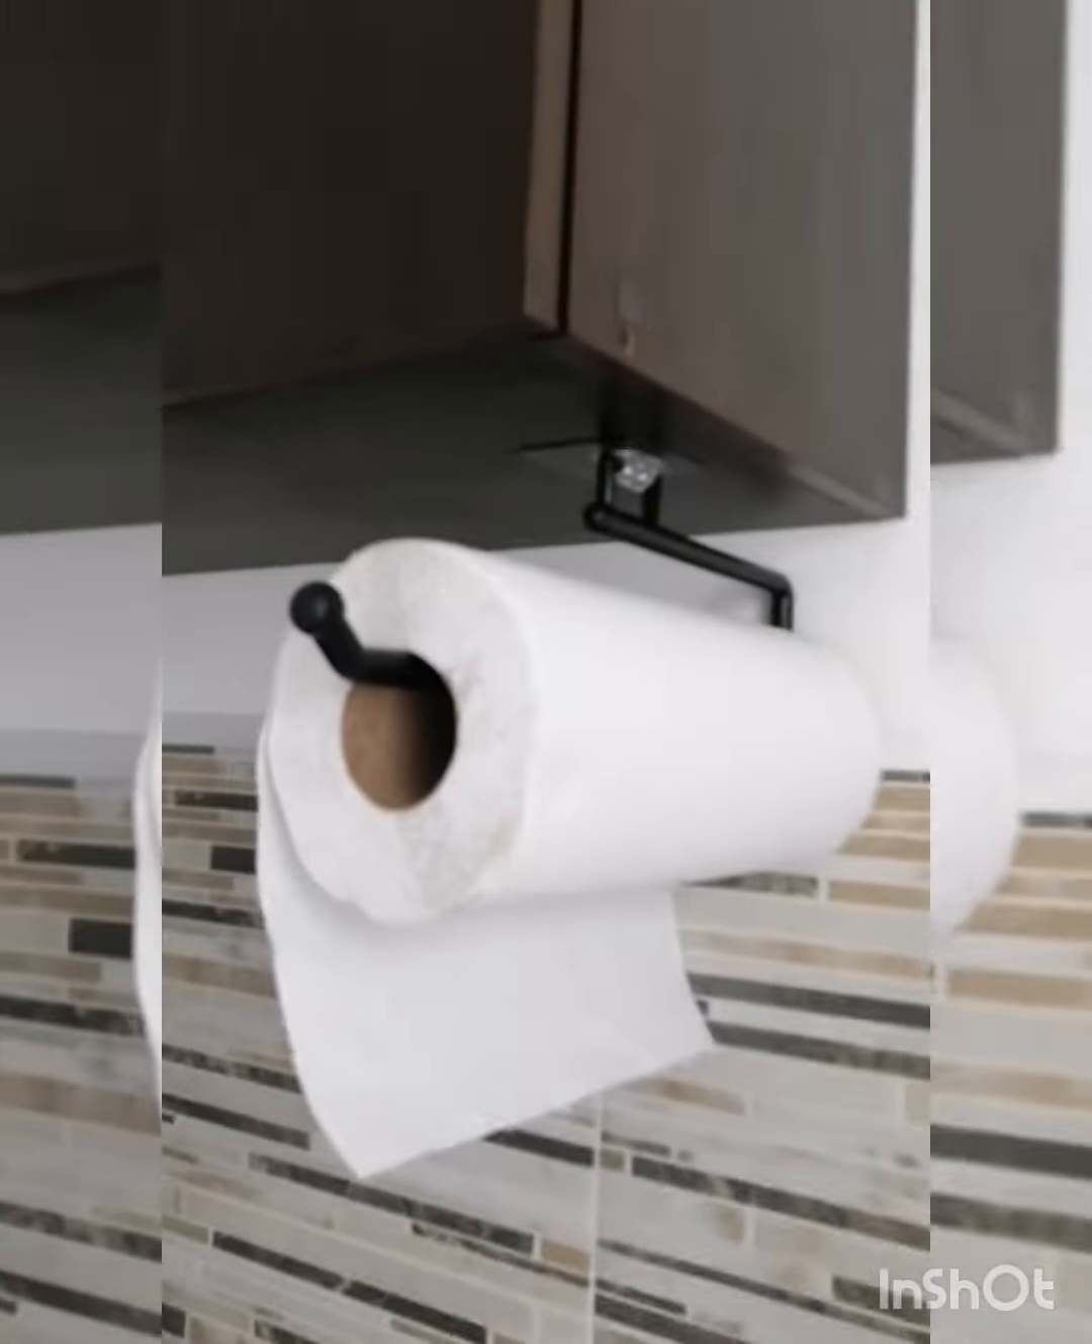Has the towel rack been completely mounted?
Yes.